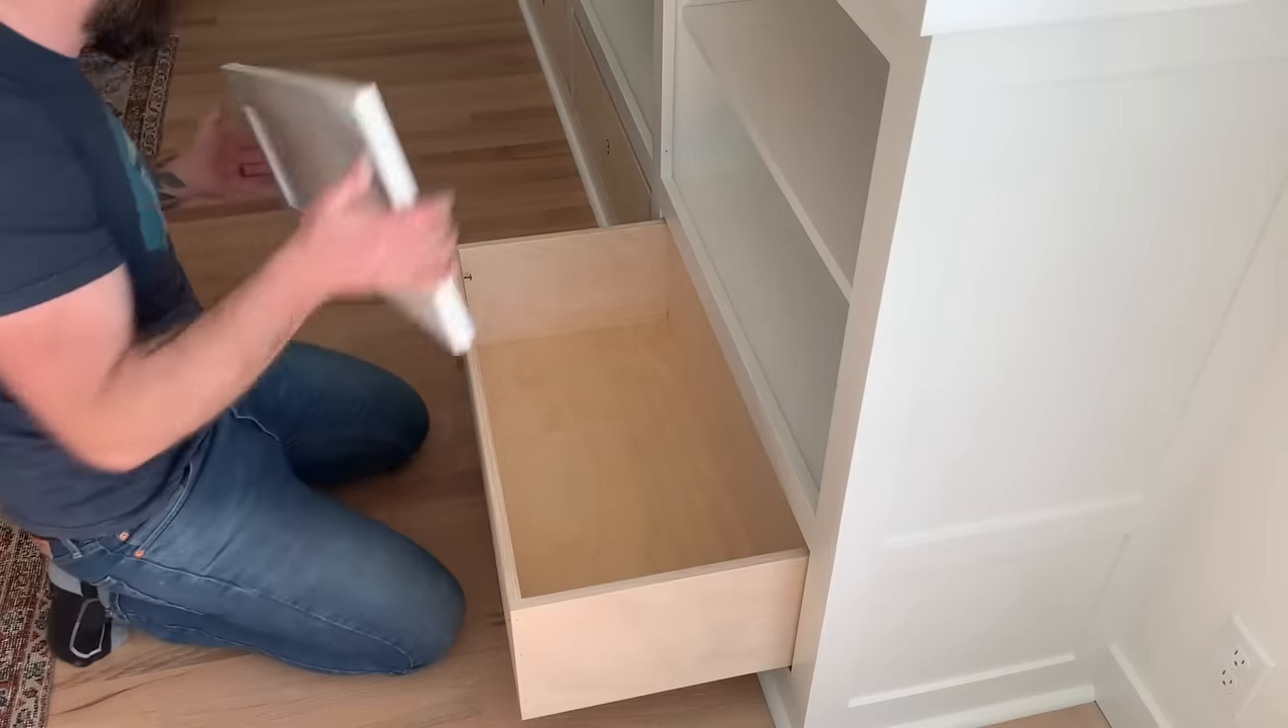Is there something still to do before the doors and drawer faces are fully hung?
Yes.